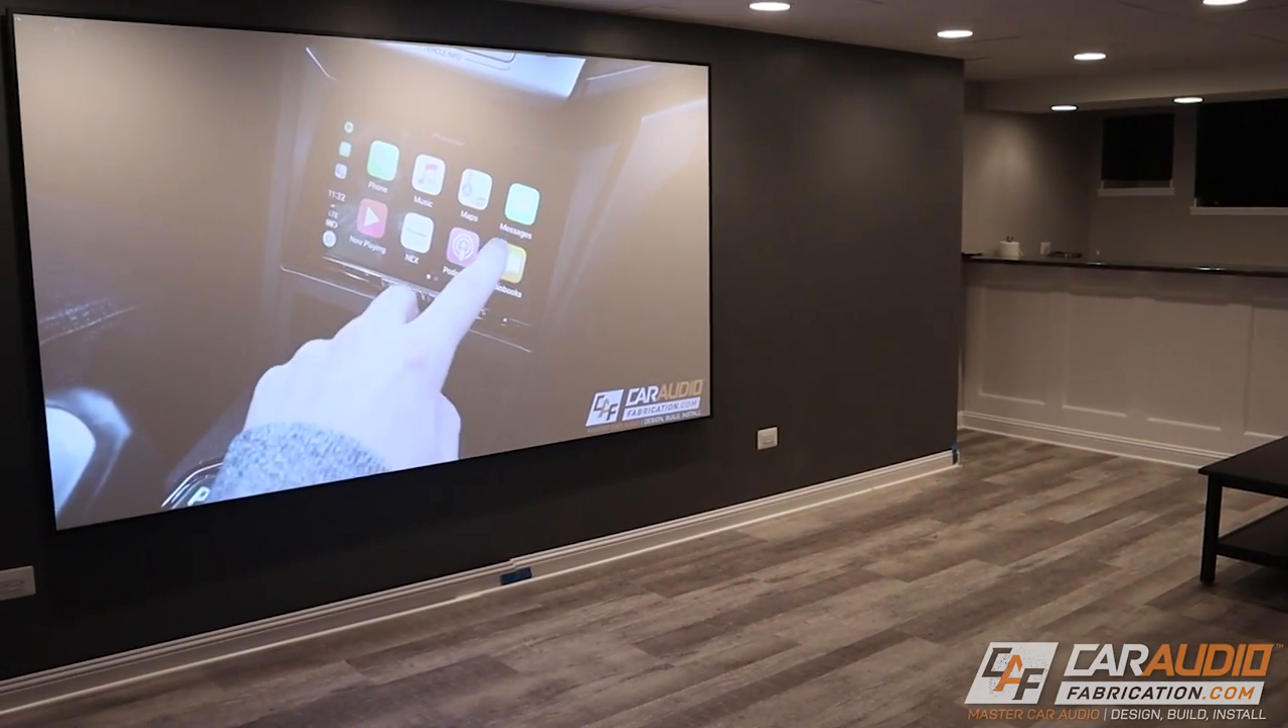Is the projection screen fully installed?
Yes.